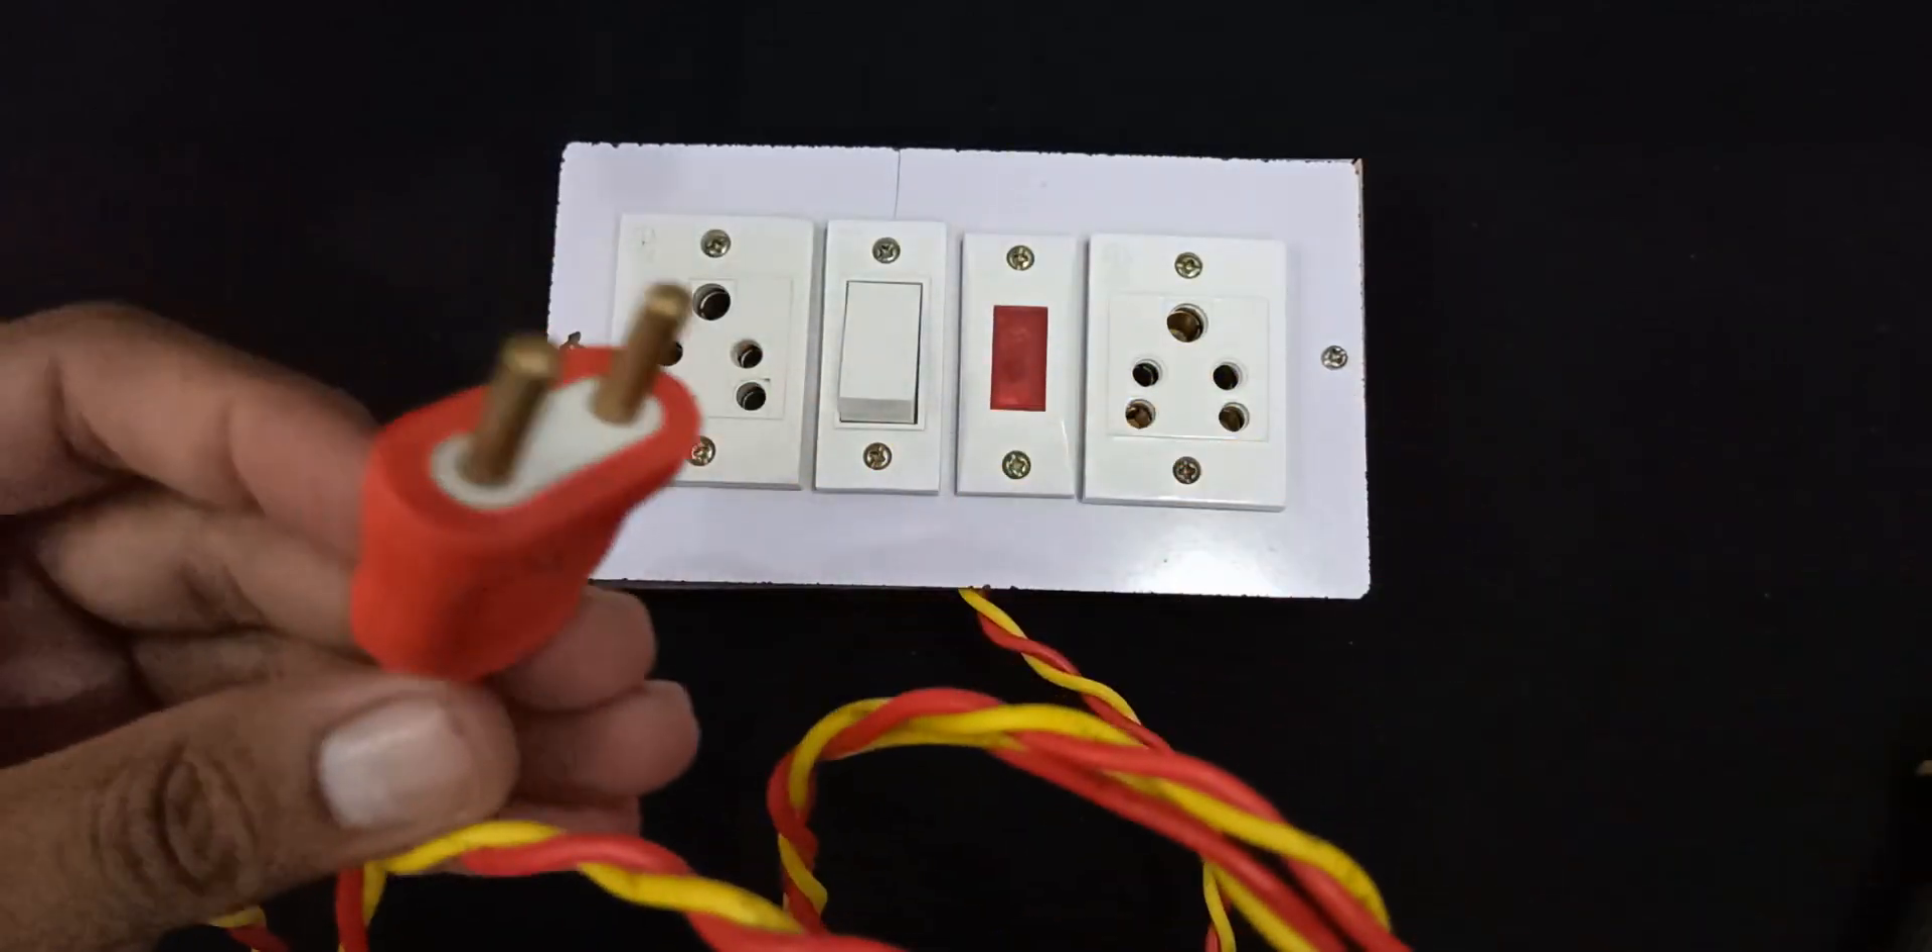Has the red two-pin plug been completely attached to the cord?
Yes.